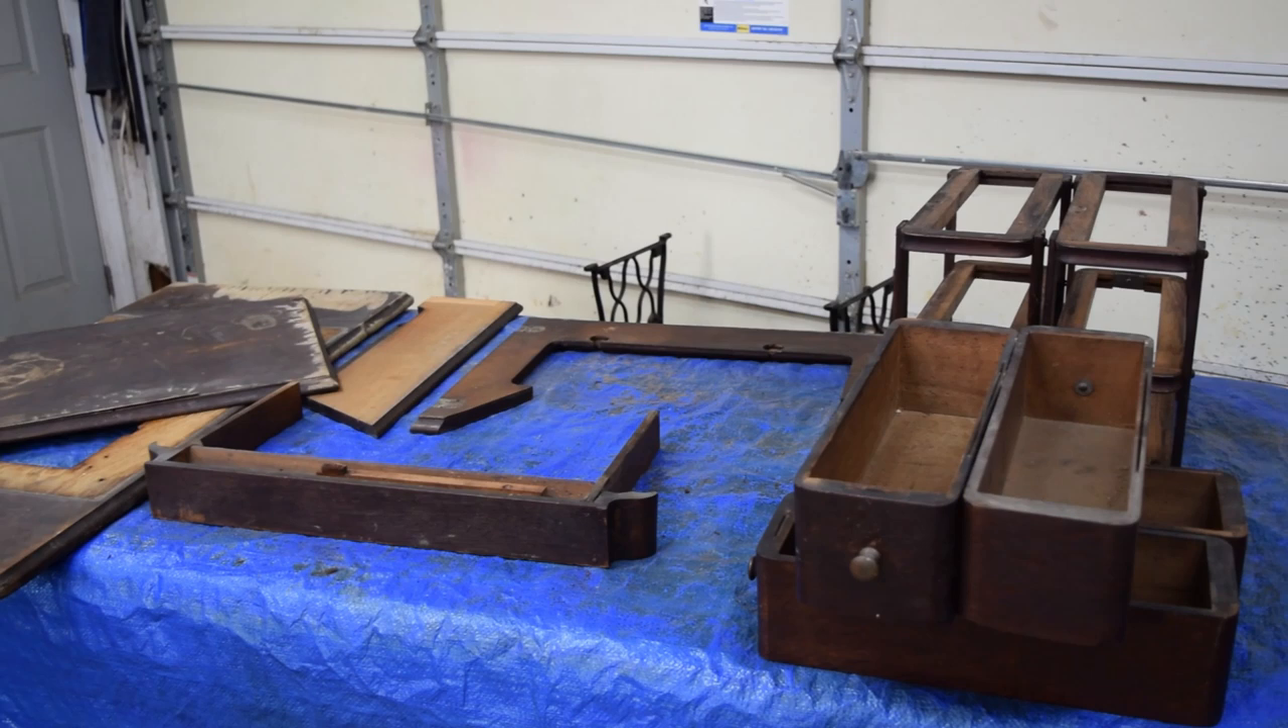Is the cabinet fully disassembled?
Yes.